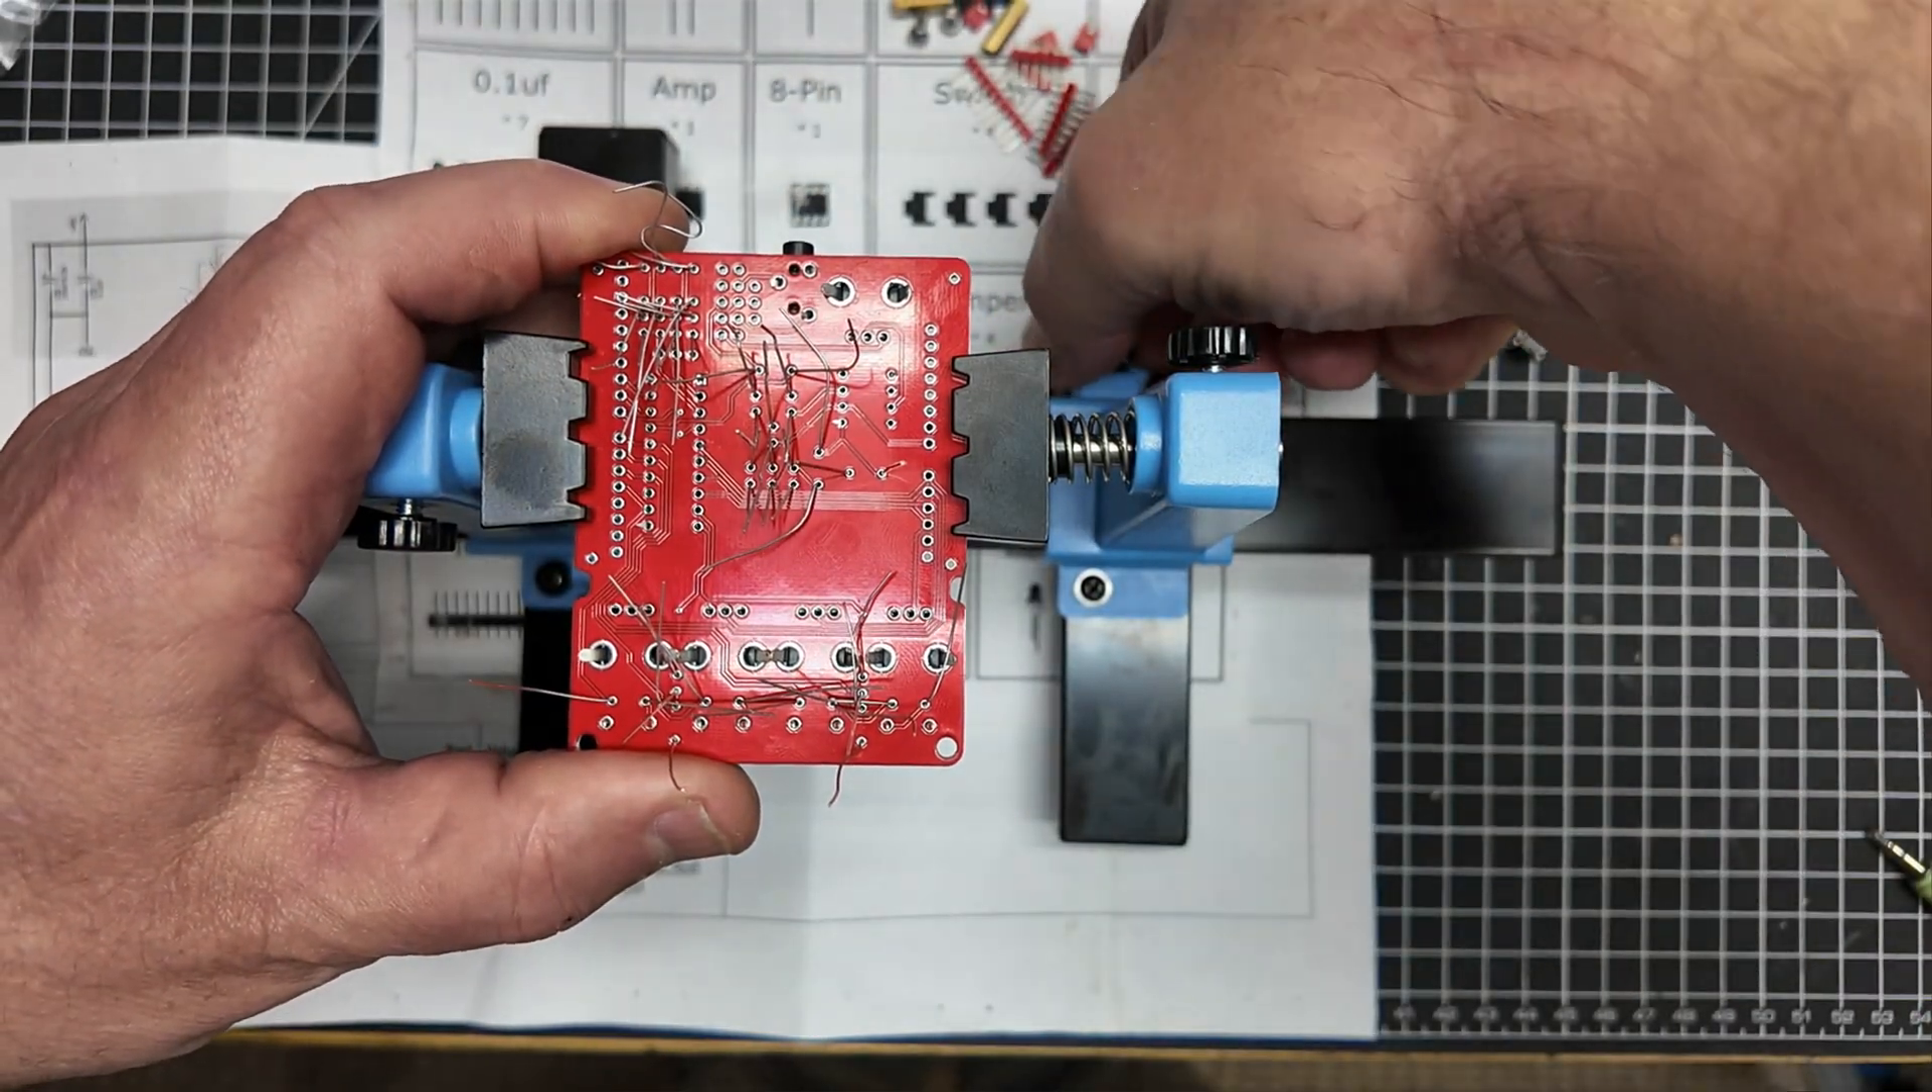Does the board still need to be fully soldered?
Yes.